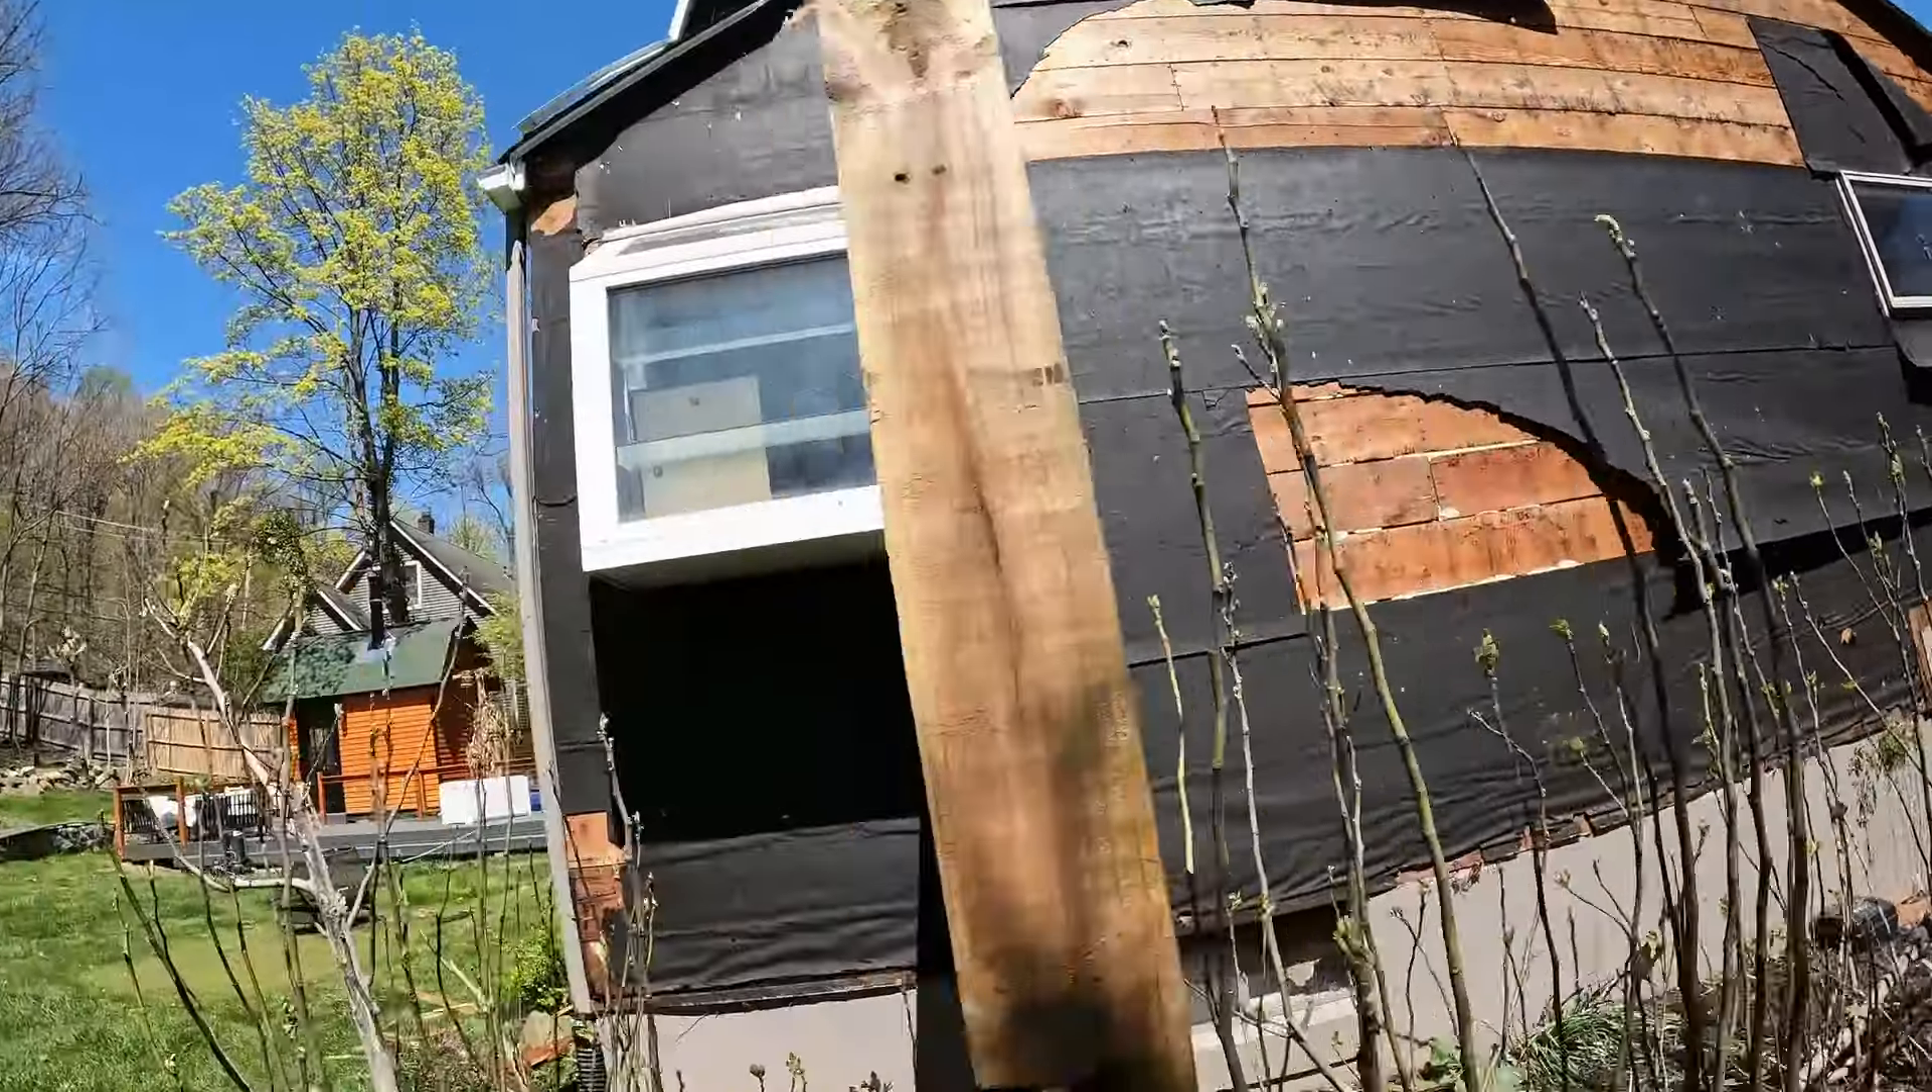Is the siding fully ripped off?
Yes.